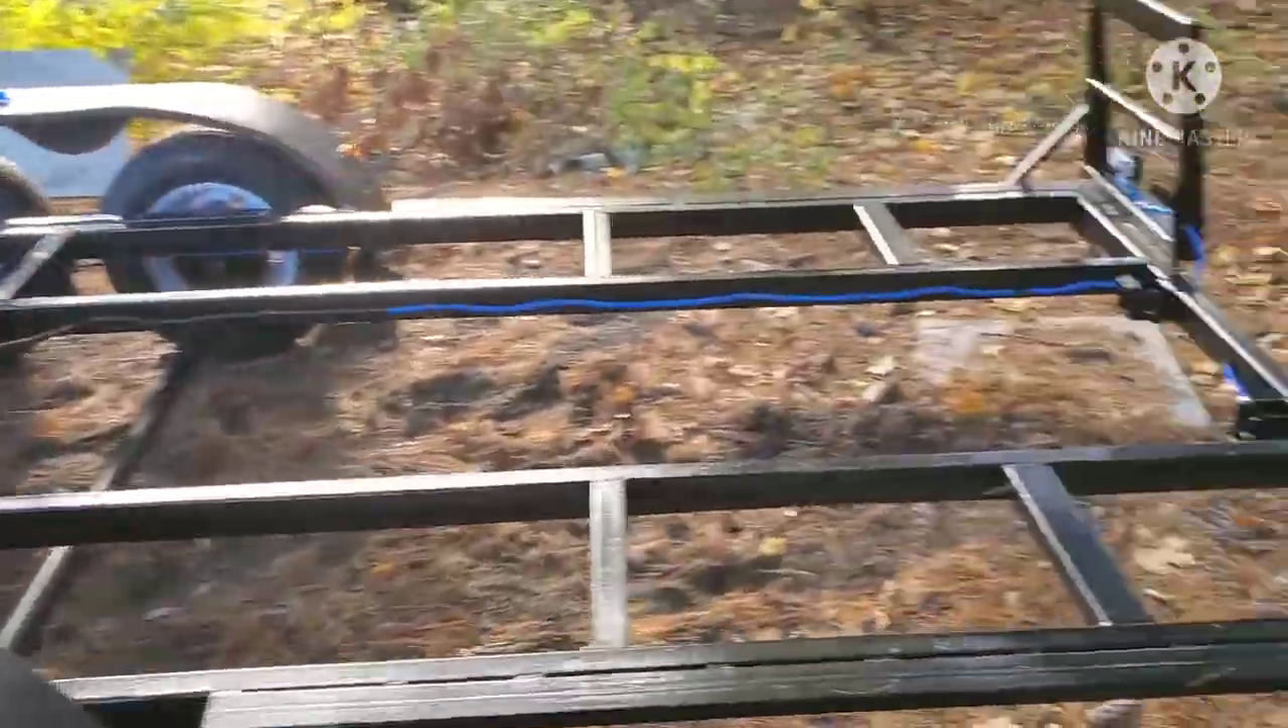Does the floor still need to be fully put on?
Yes.